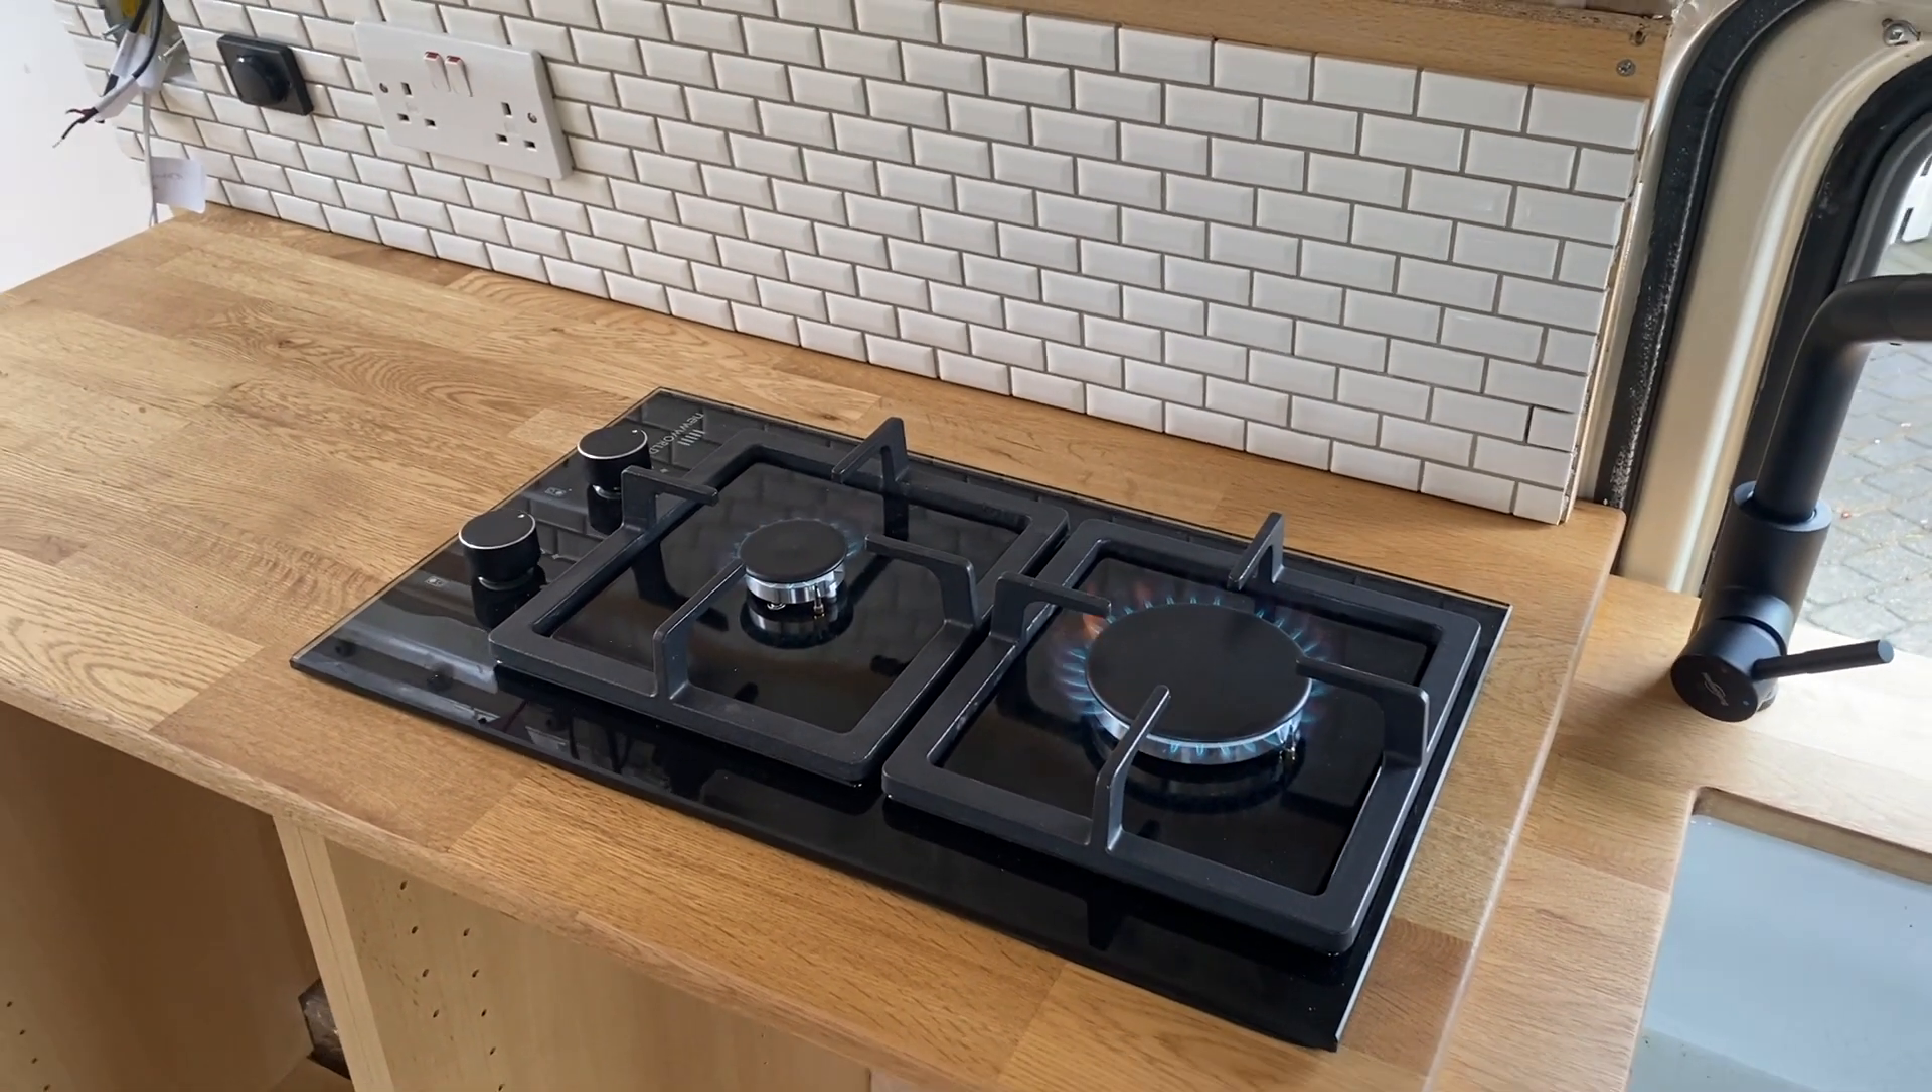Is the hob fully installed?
Yes.